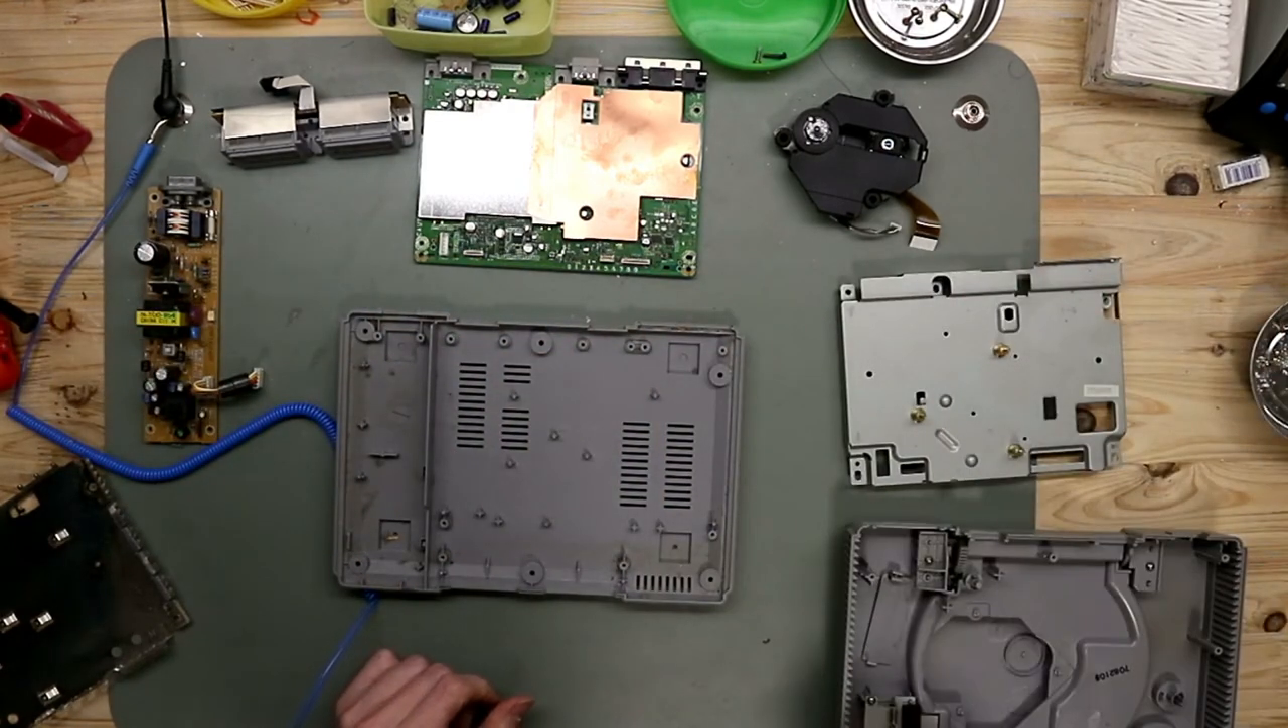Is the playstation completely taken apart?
Yes.